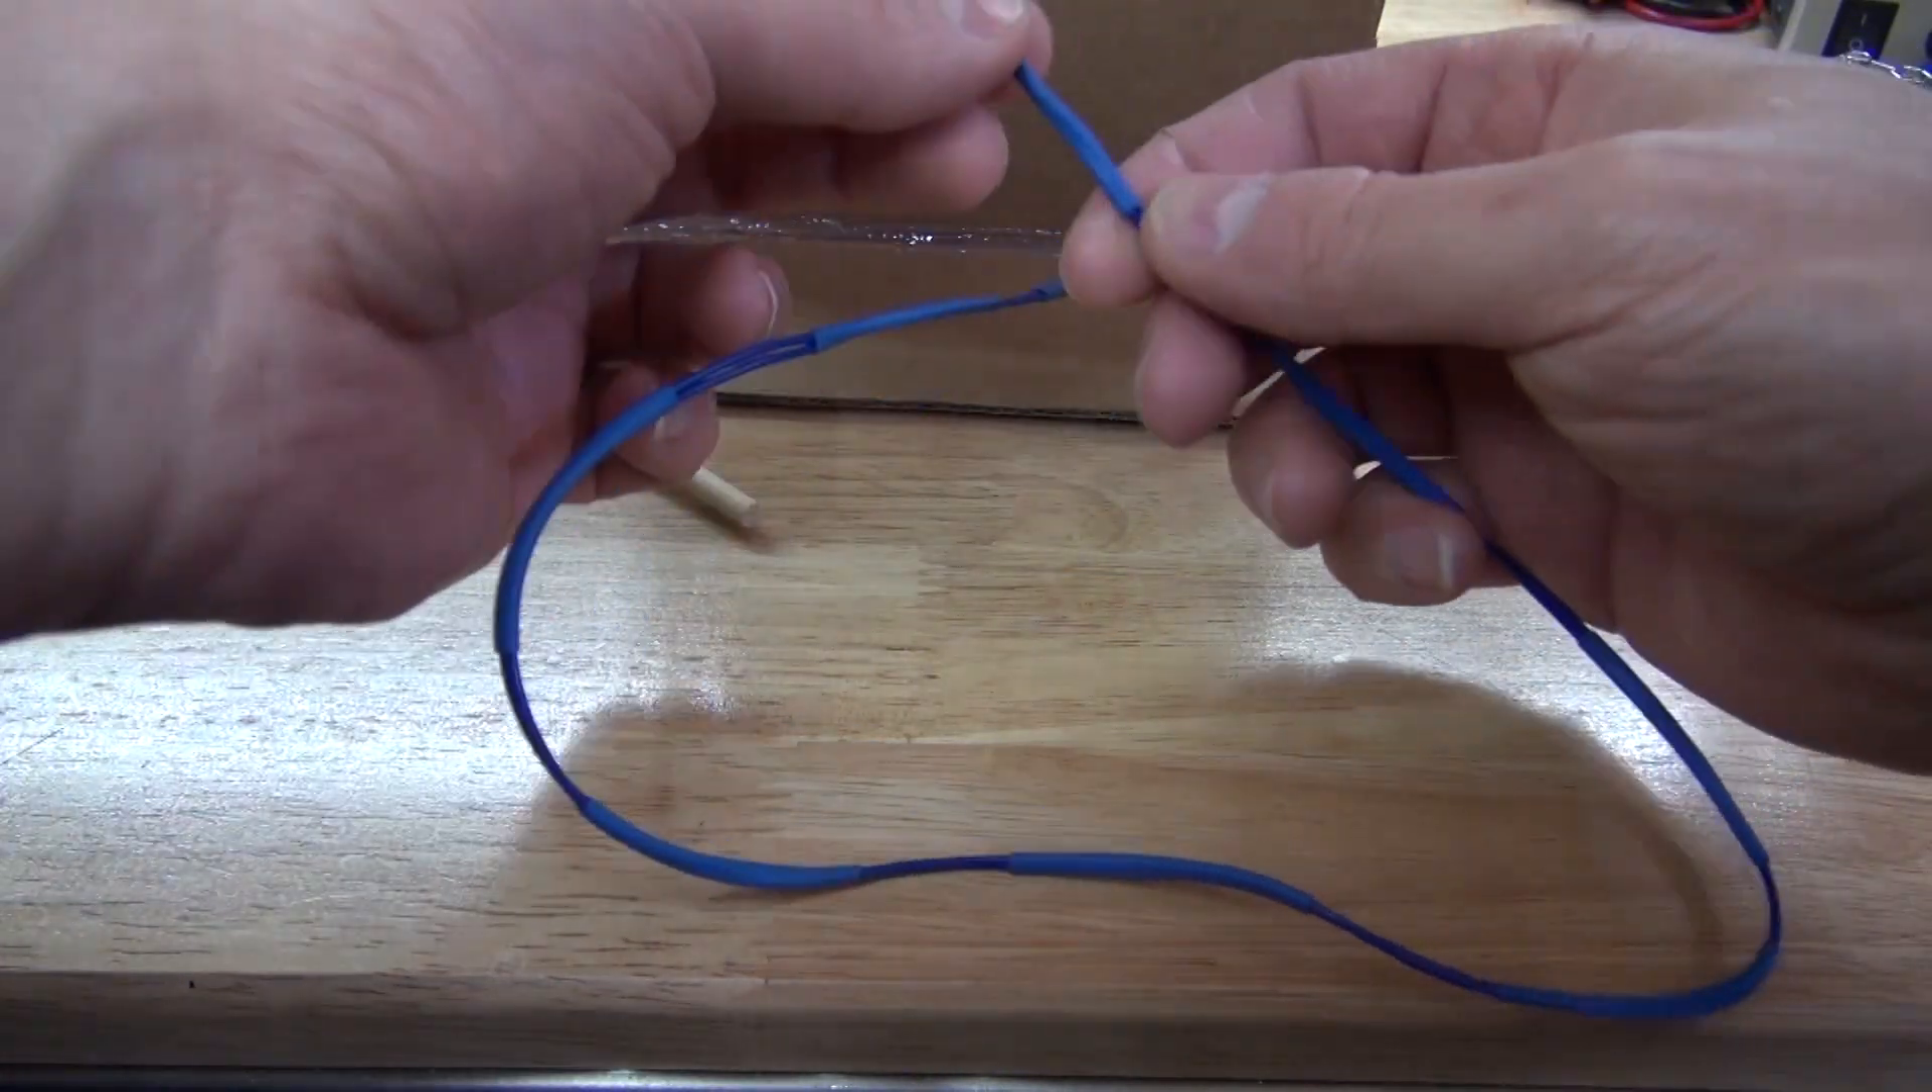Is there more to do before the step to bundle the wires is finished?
No.